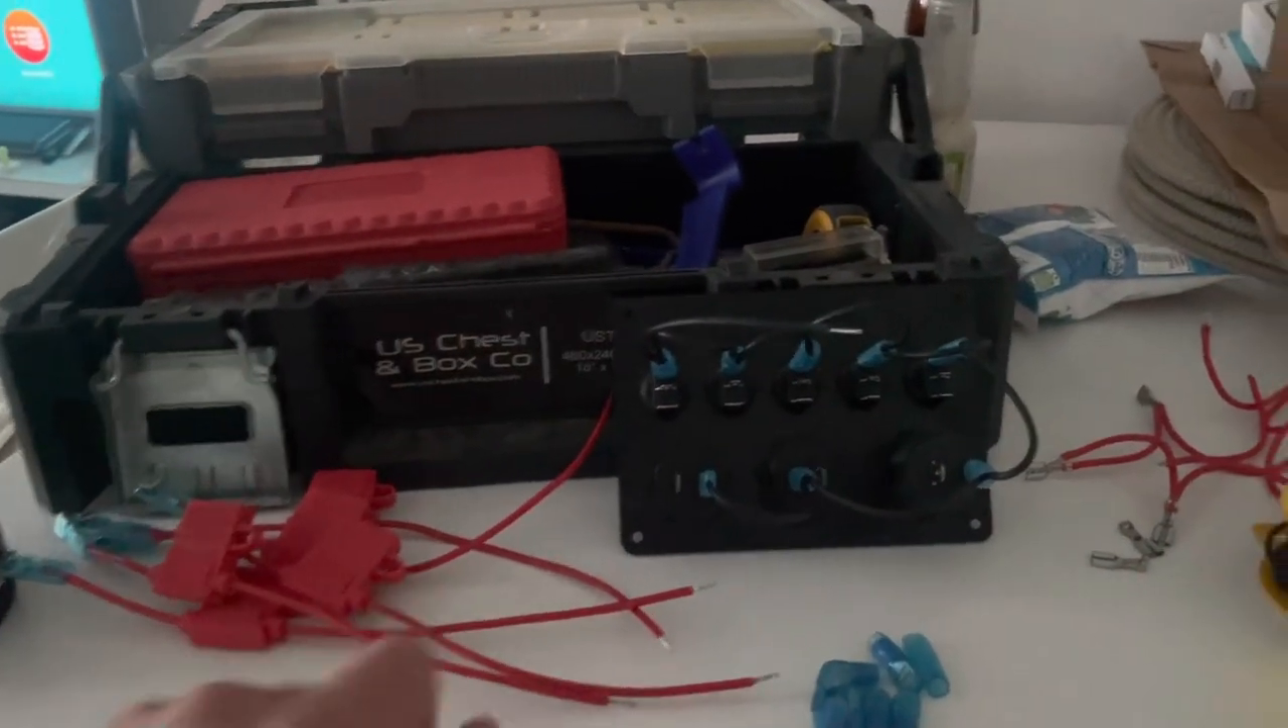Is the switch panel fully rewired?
No.